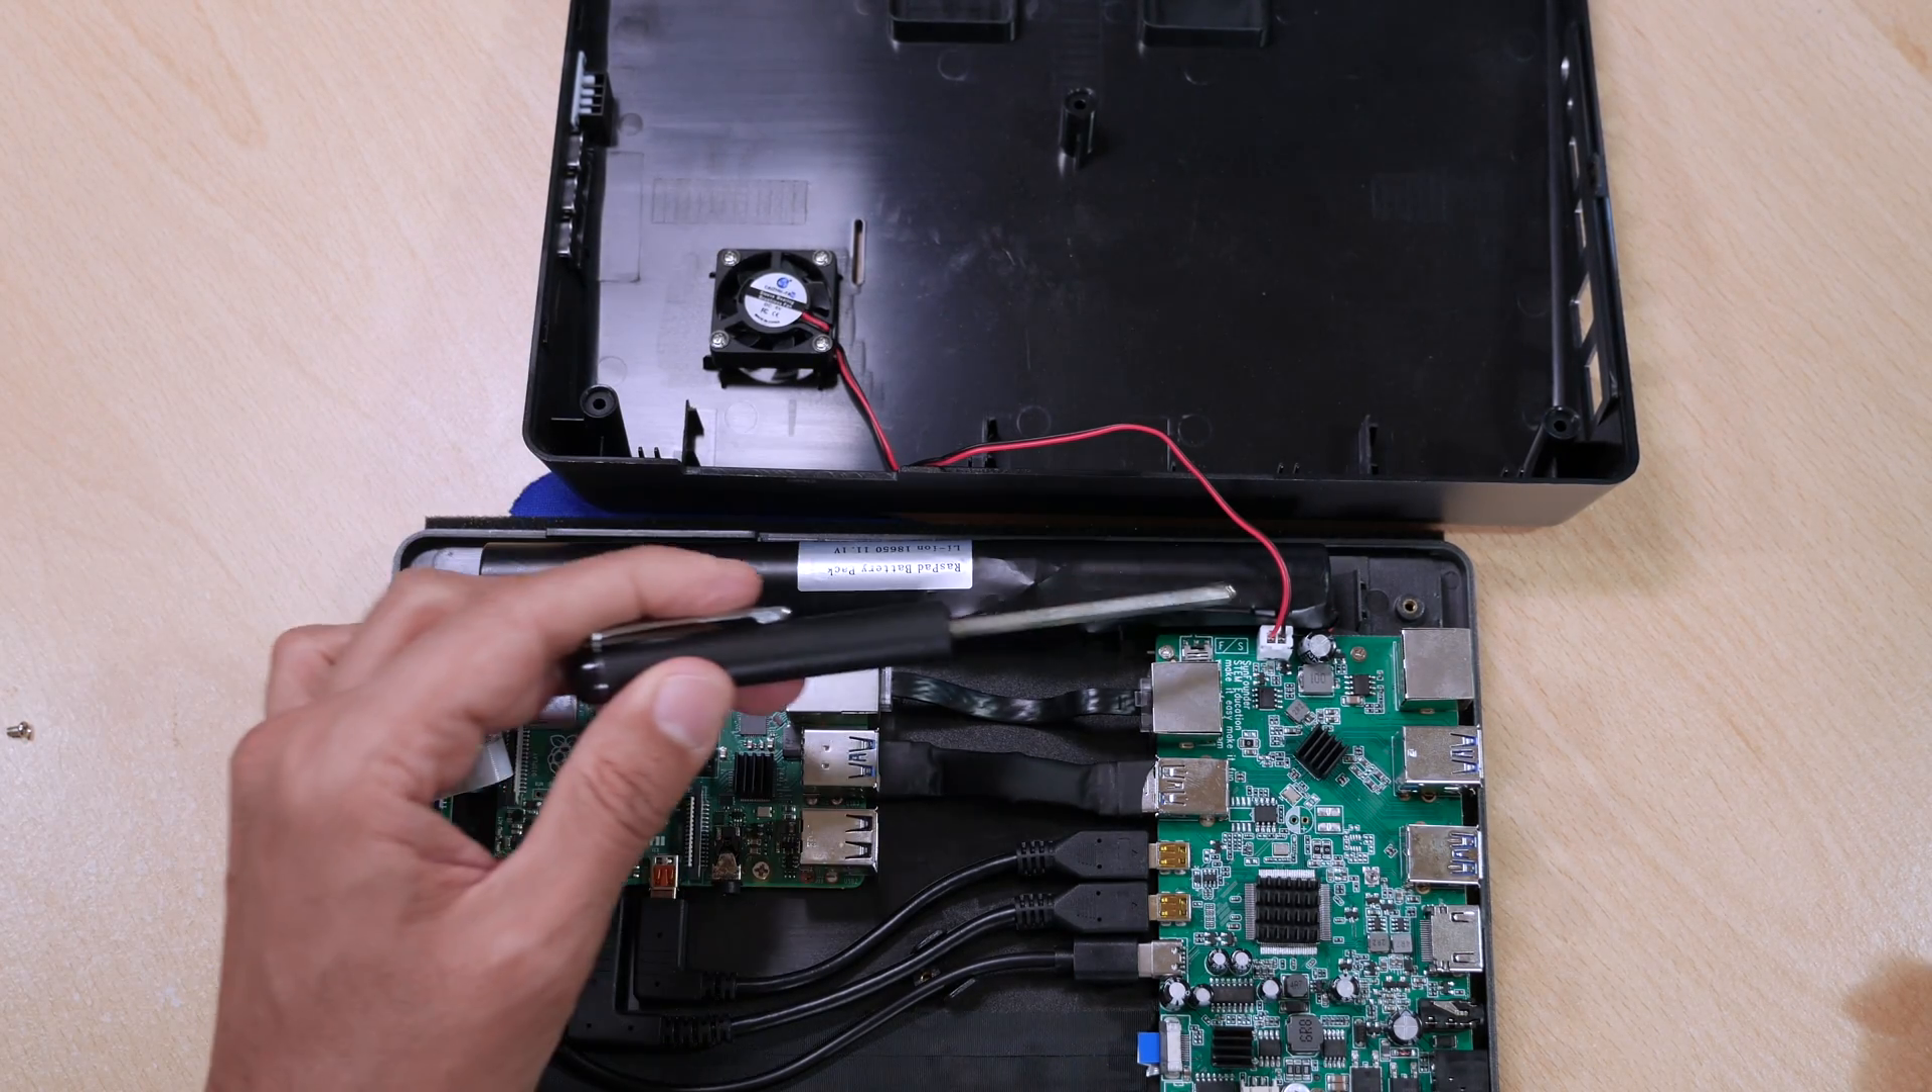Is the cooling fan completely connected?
Yes.